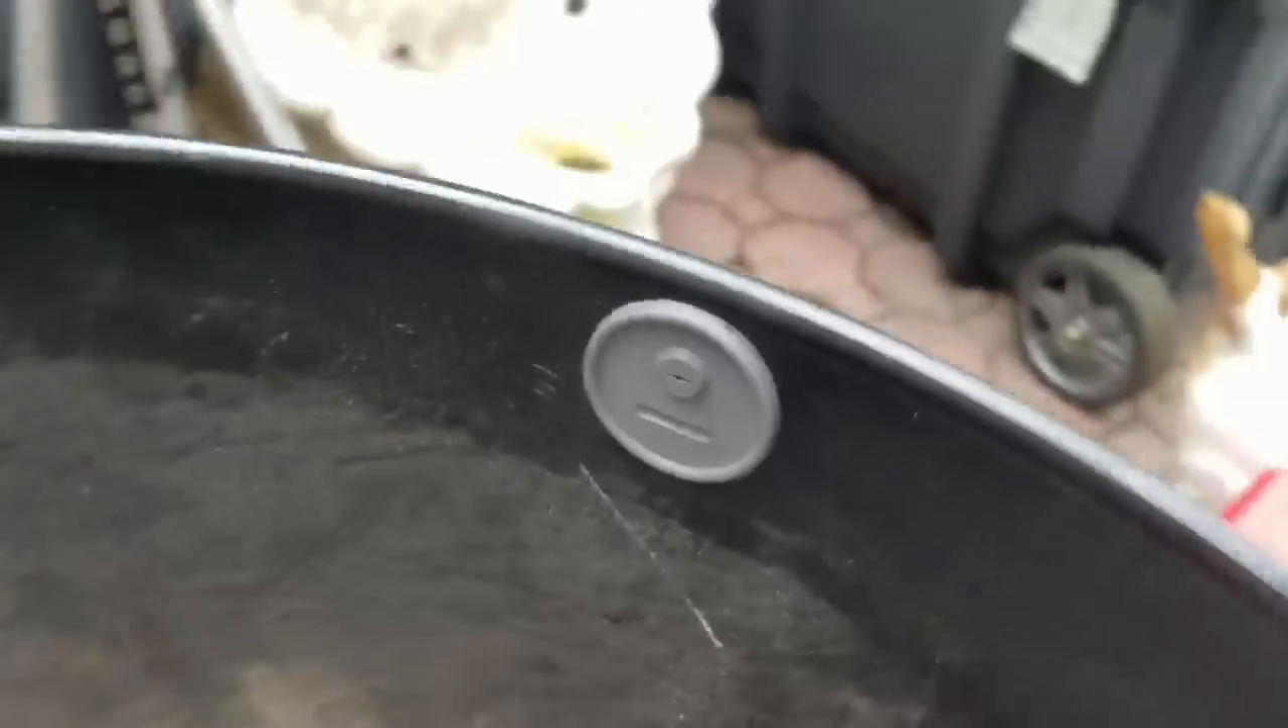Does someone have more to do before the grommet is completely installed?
No.